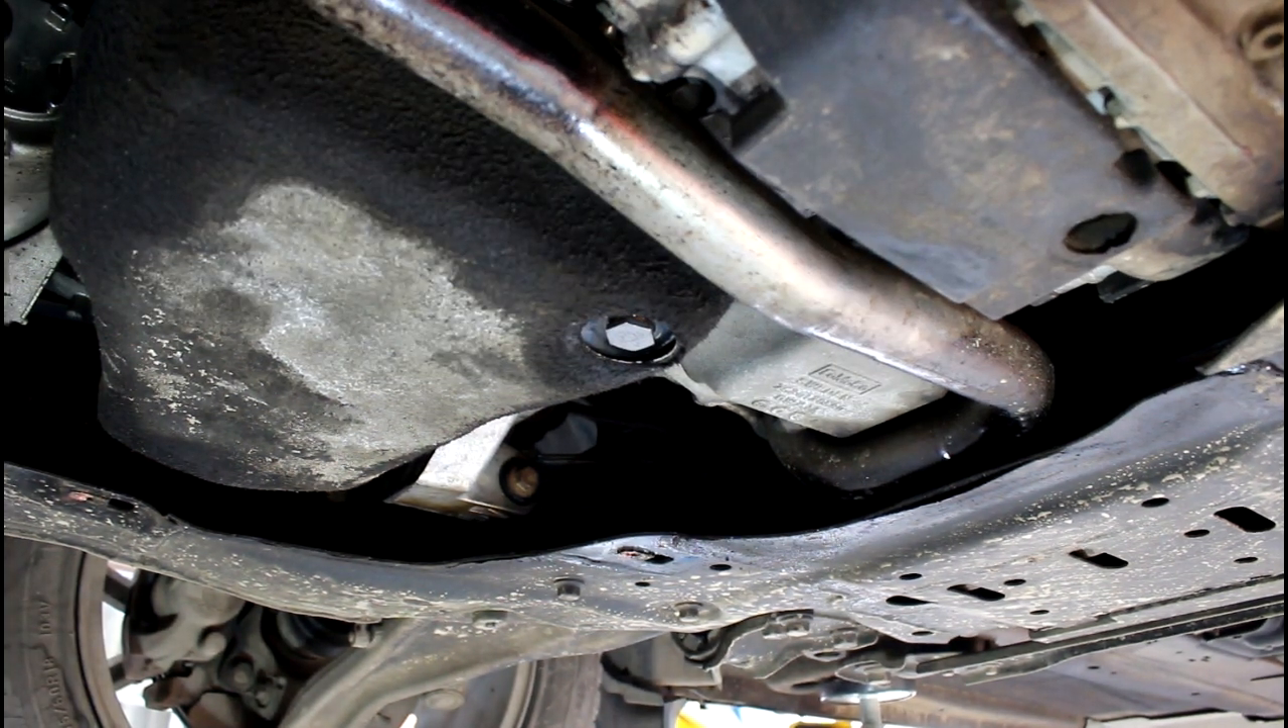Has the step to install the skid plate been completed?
No.